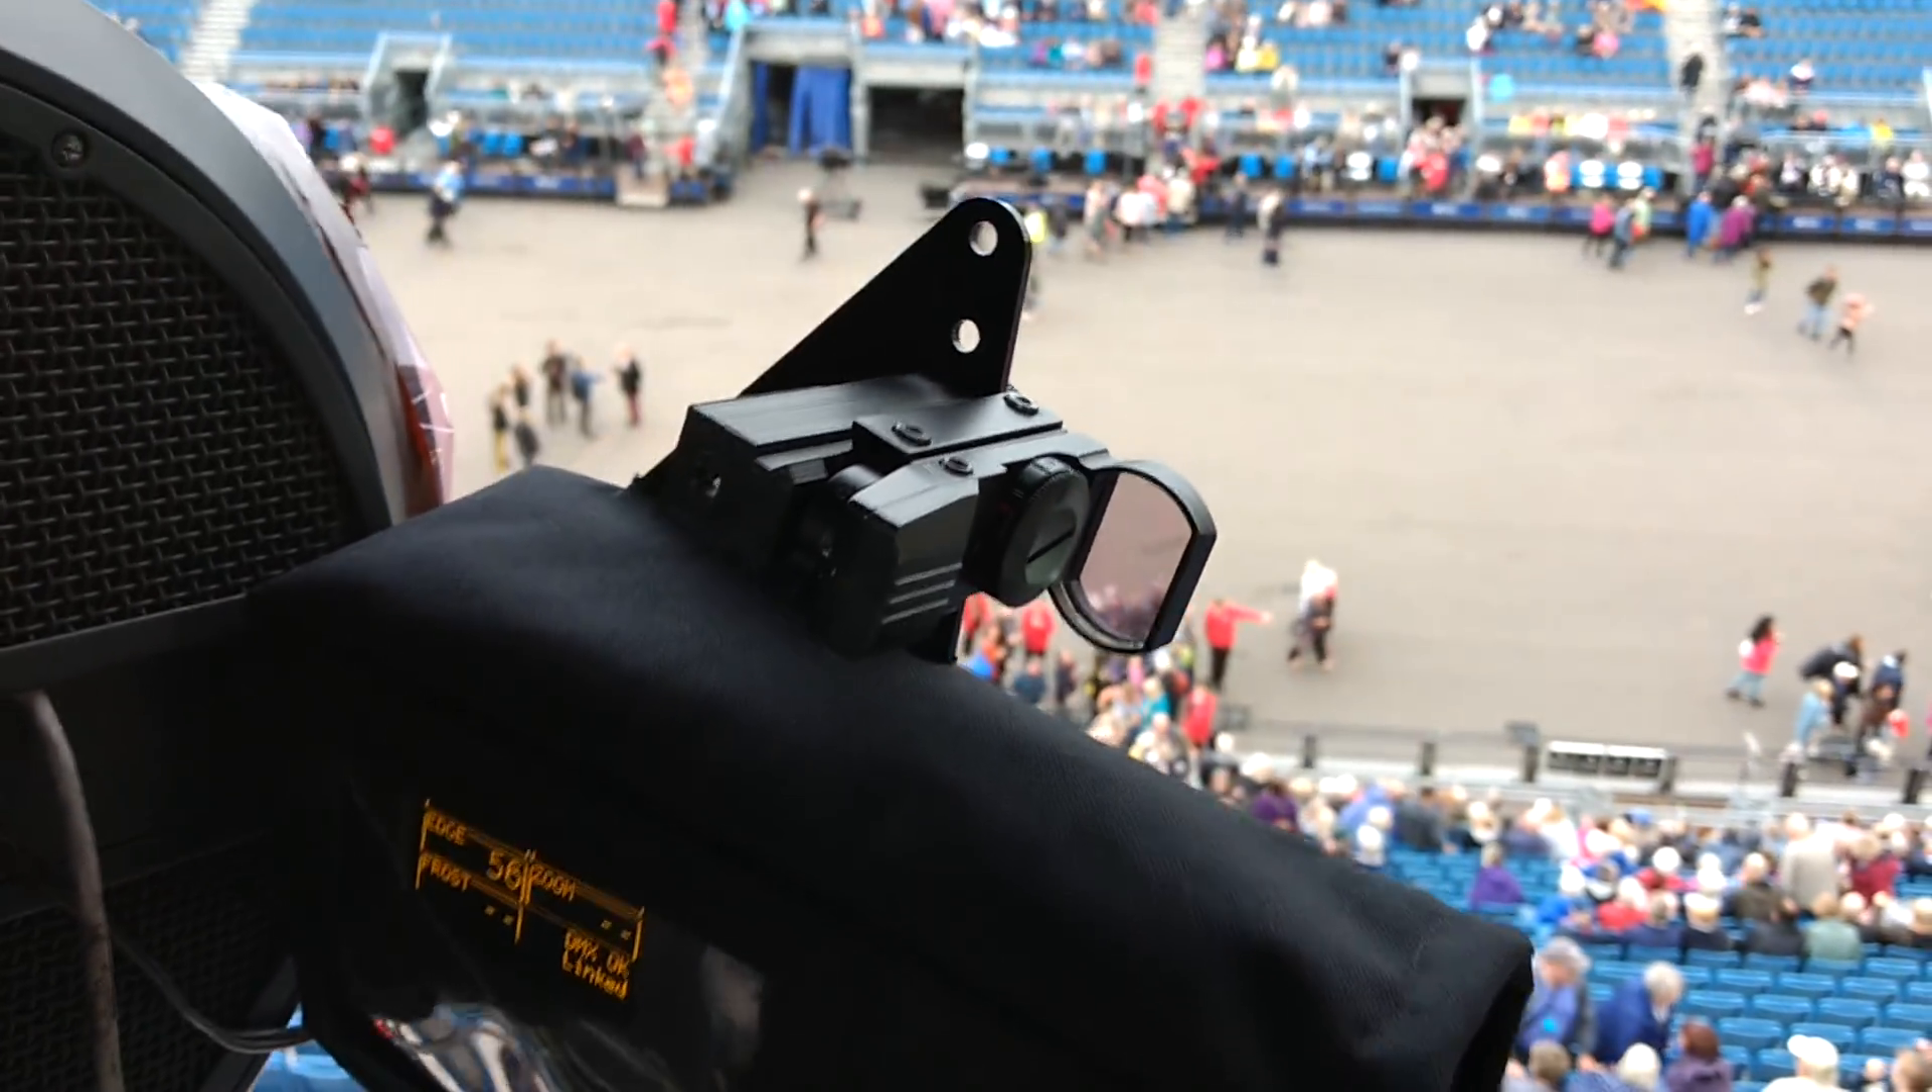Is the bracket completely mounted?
Yes.